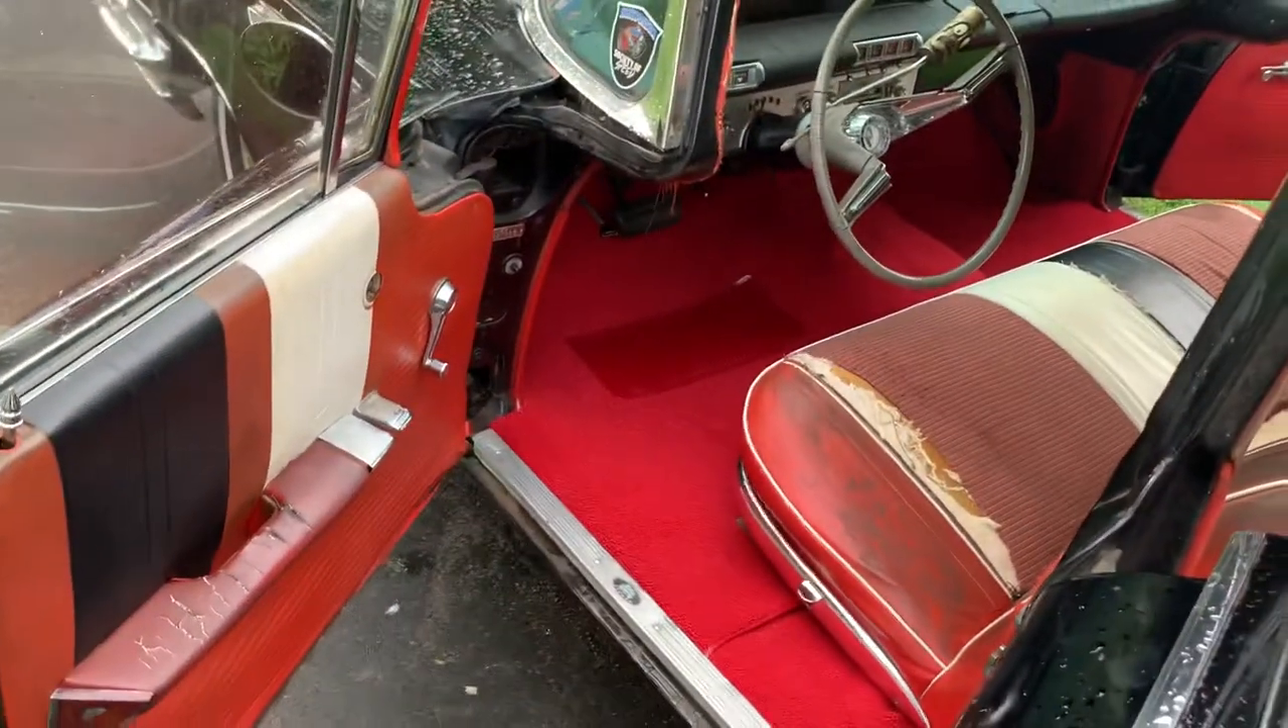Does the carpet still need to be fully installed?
No.